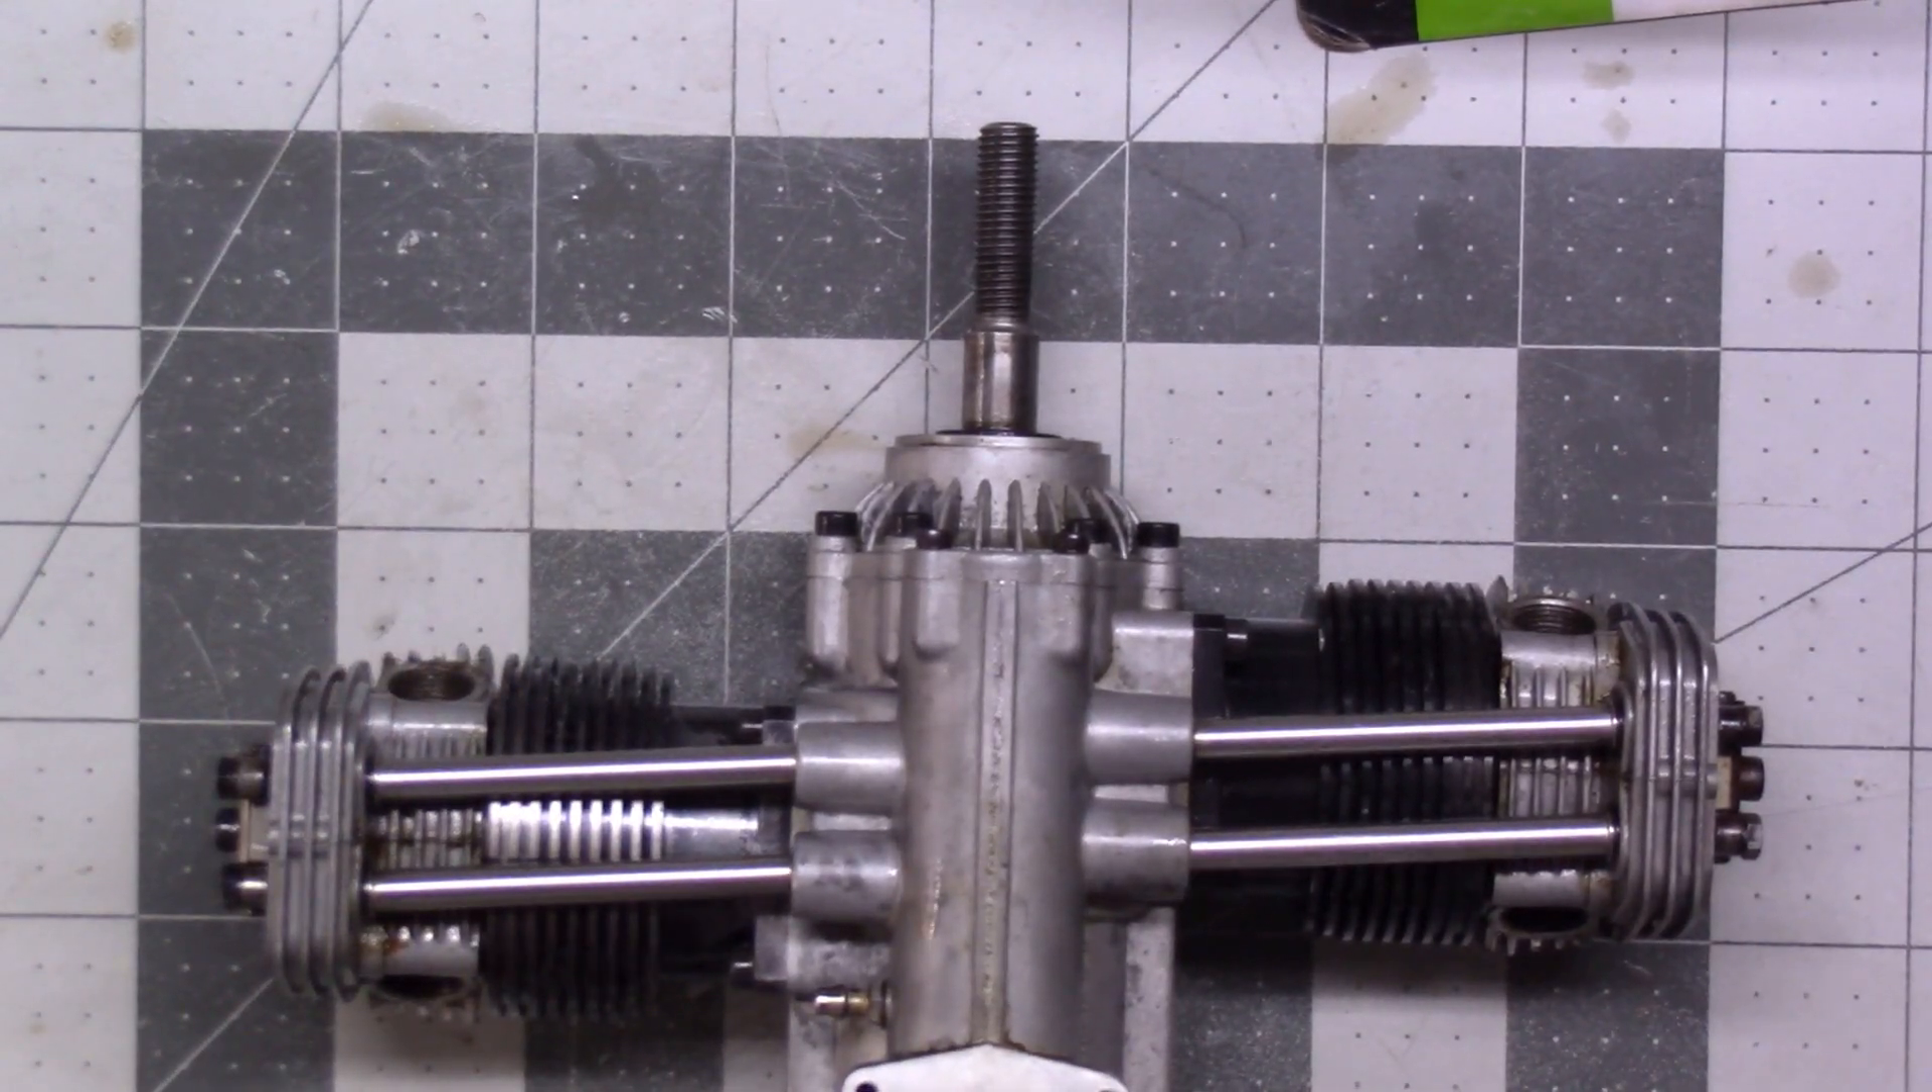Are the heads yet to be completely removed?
Yes.